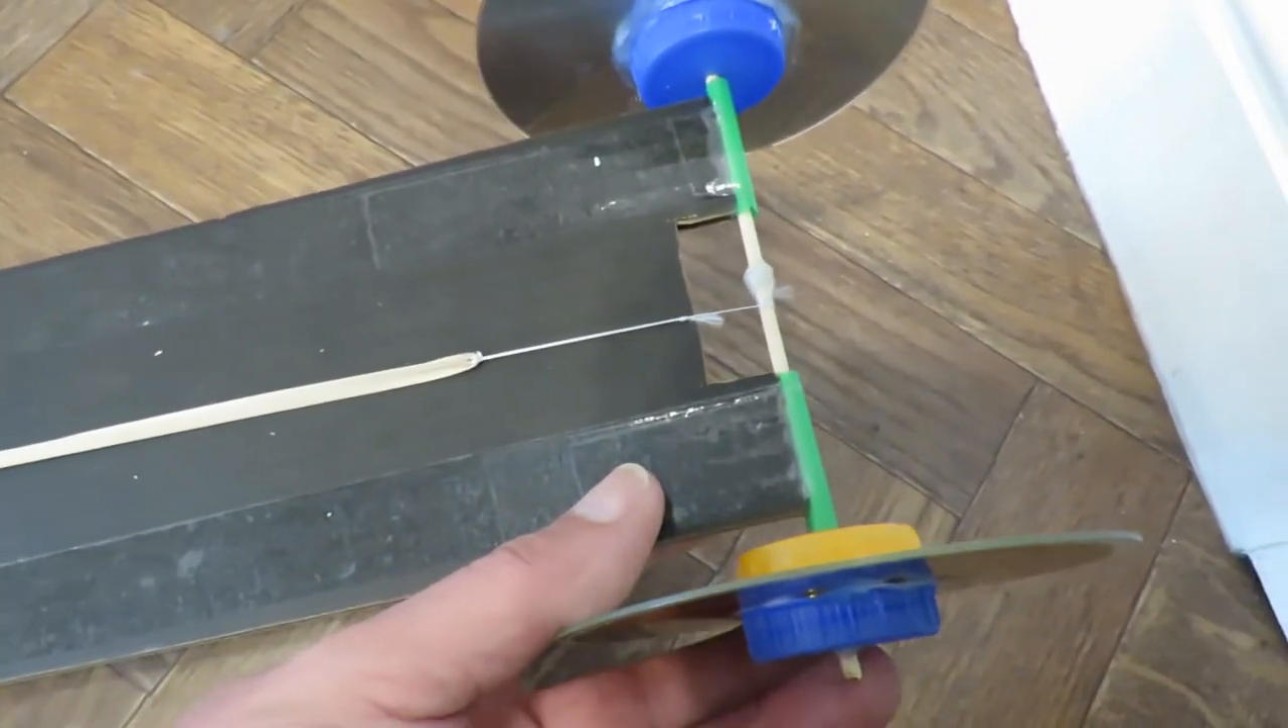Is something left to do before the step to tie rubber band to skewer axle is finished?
No.